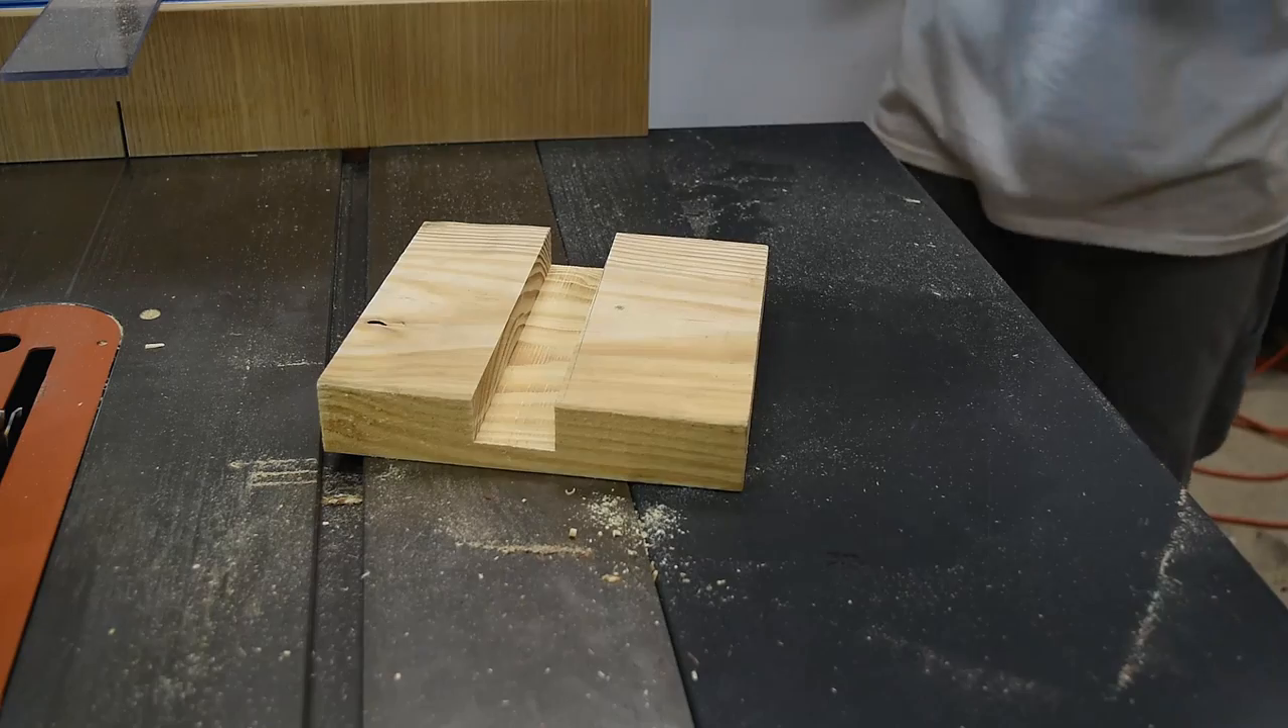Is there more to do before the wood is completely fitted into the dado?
Yes.